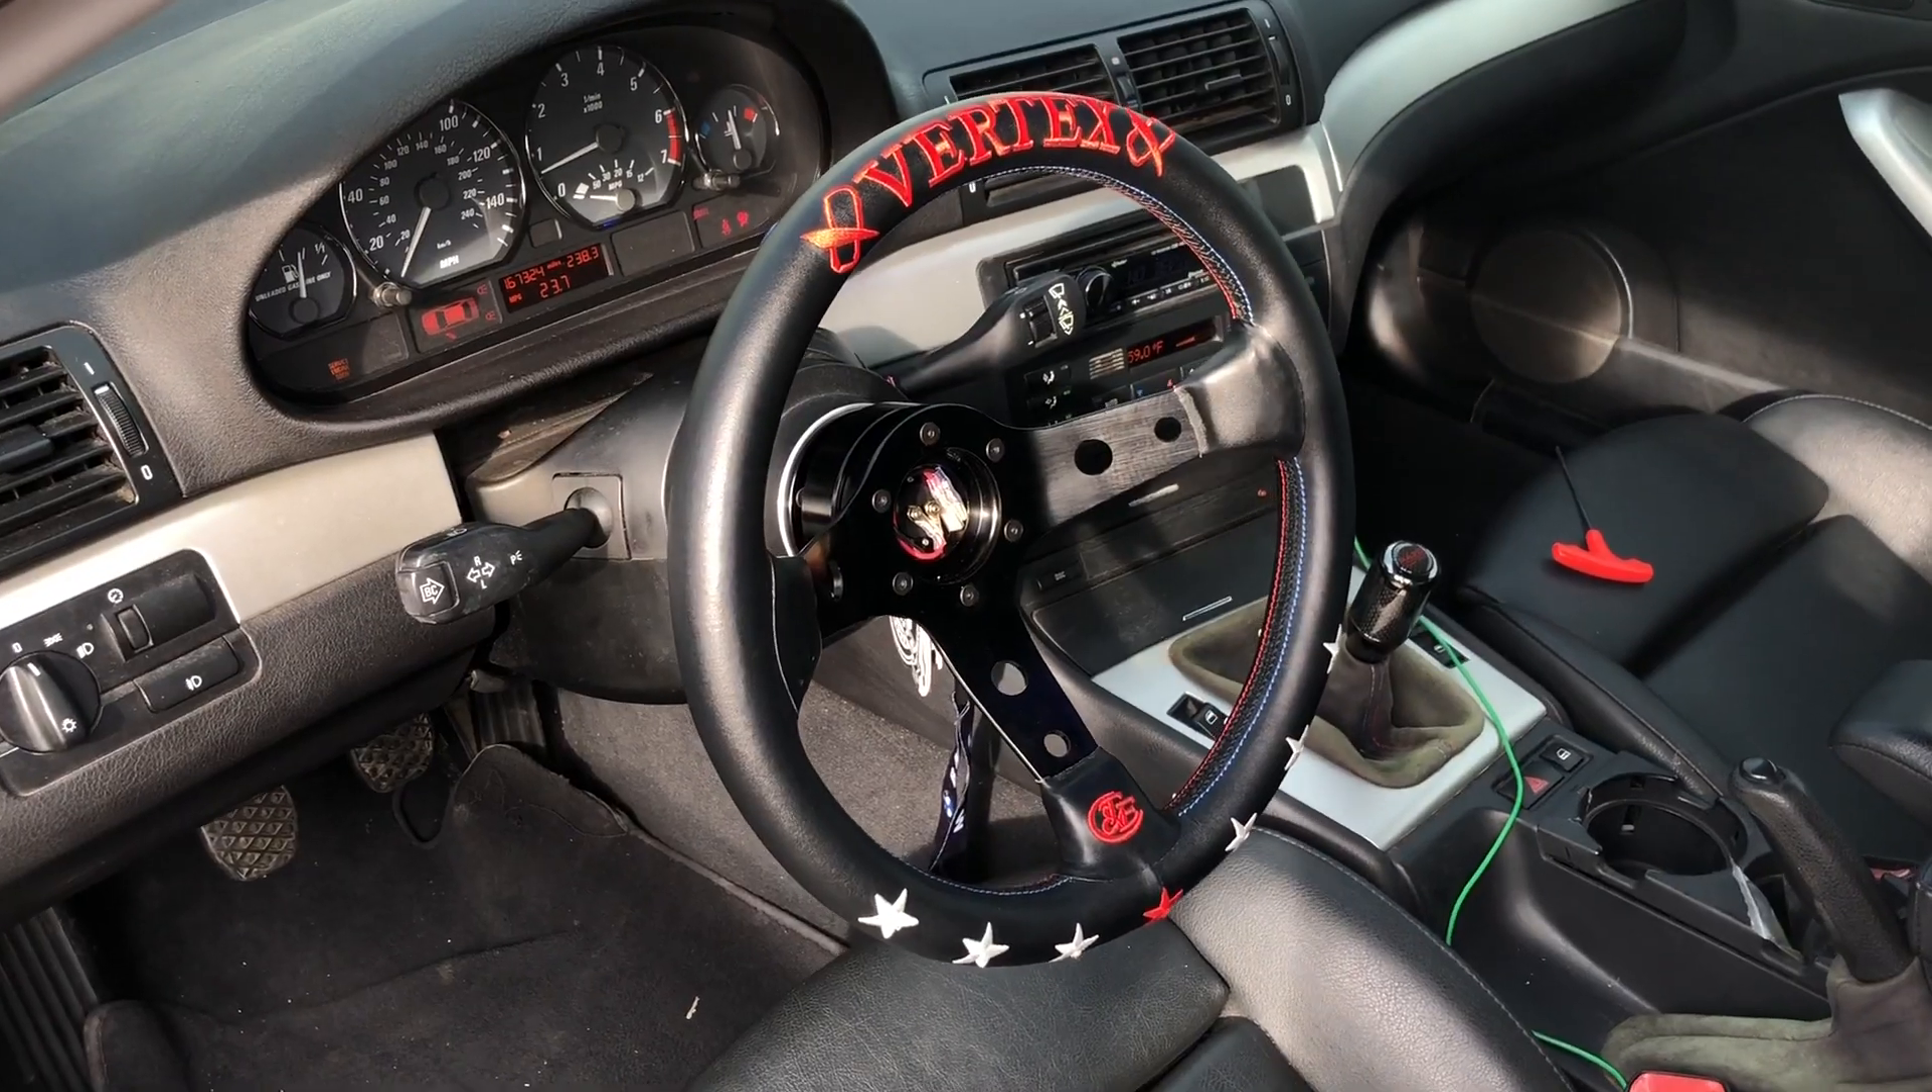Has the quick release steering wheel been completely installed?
Yes.